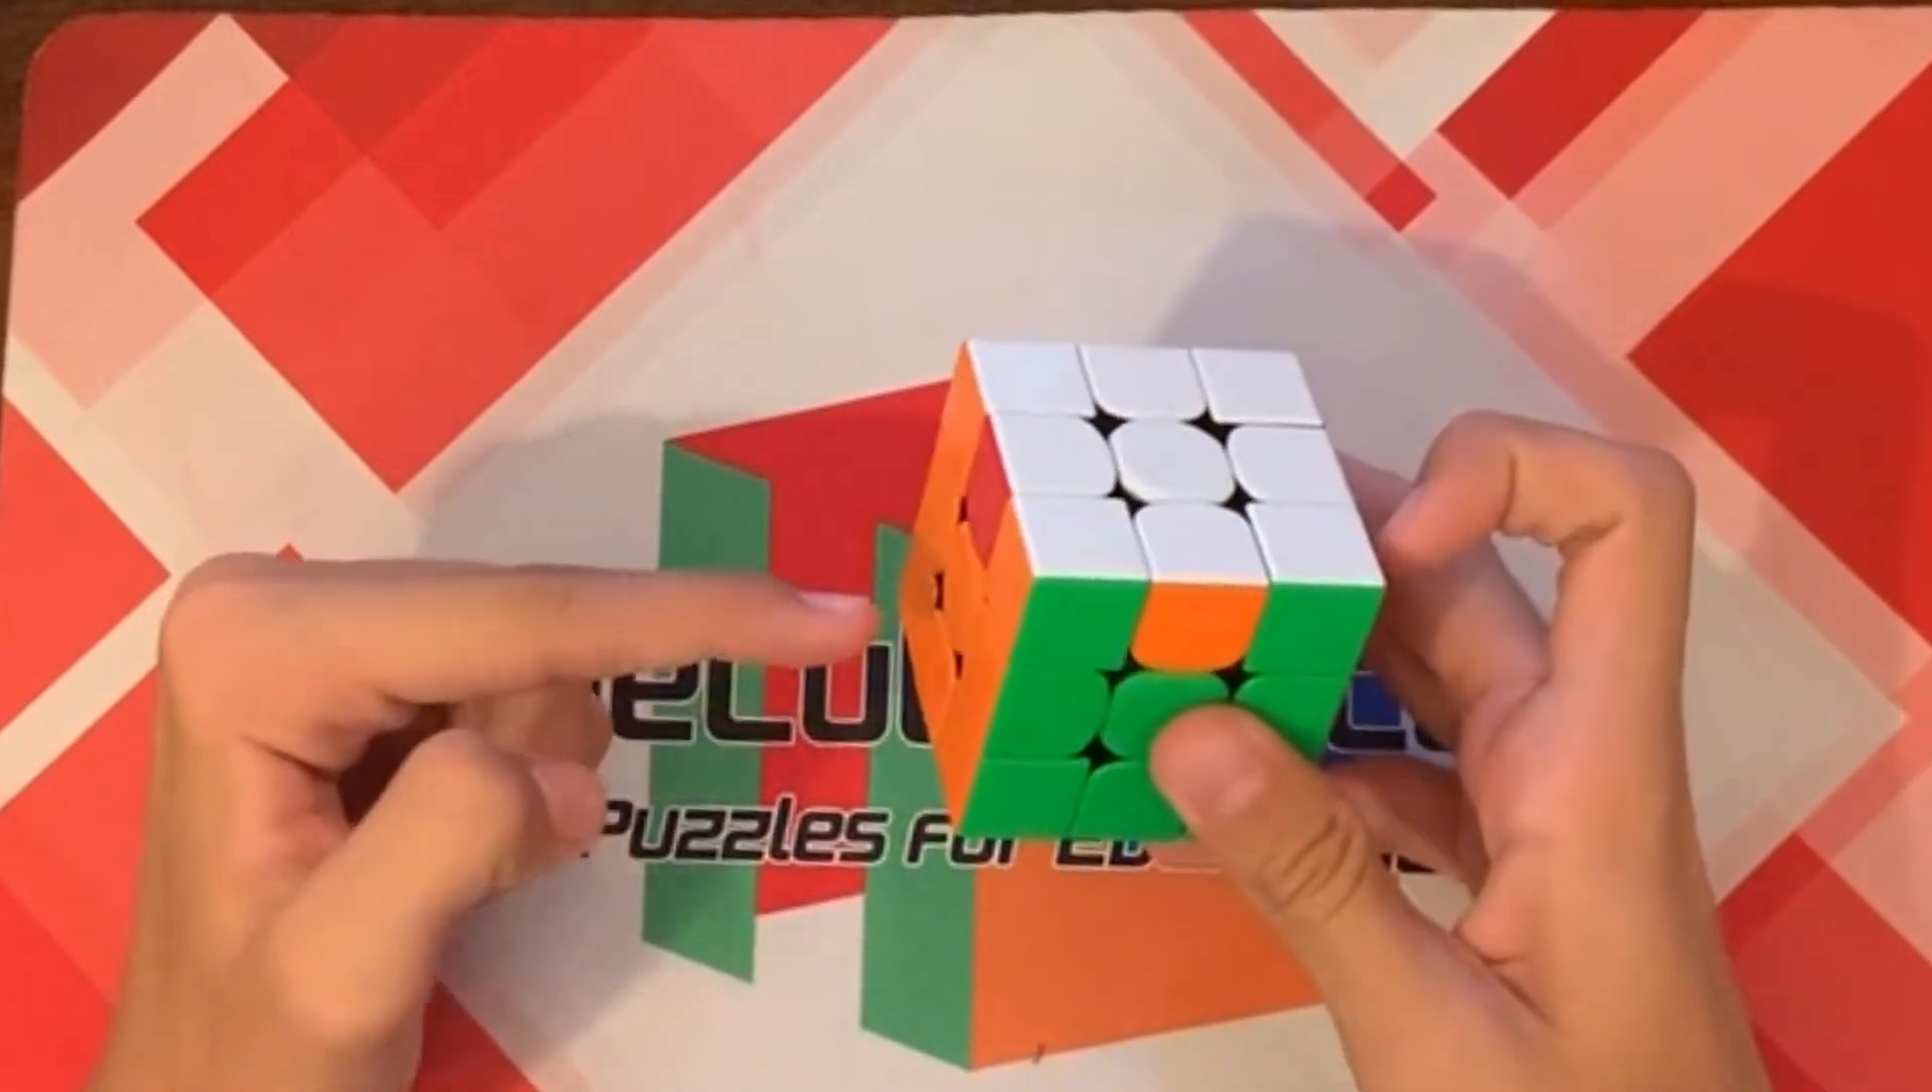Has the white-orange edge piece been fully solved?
No.